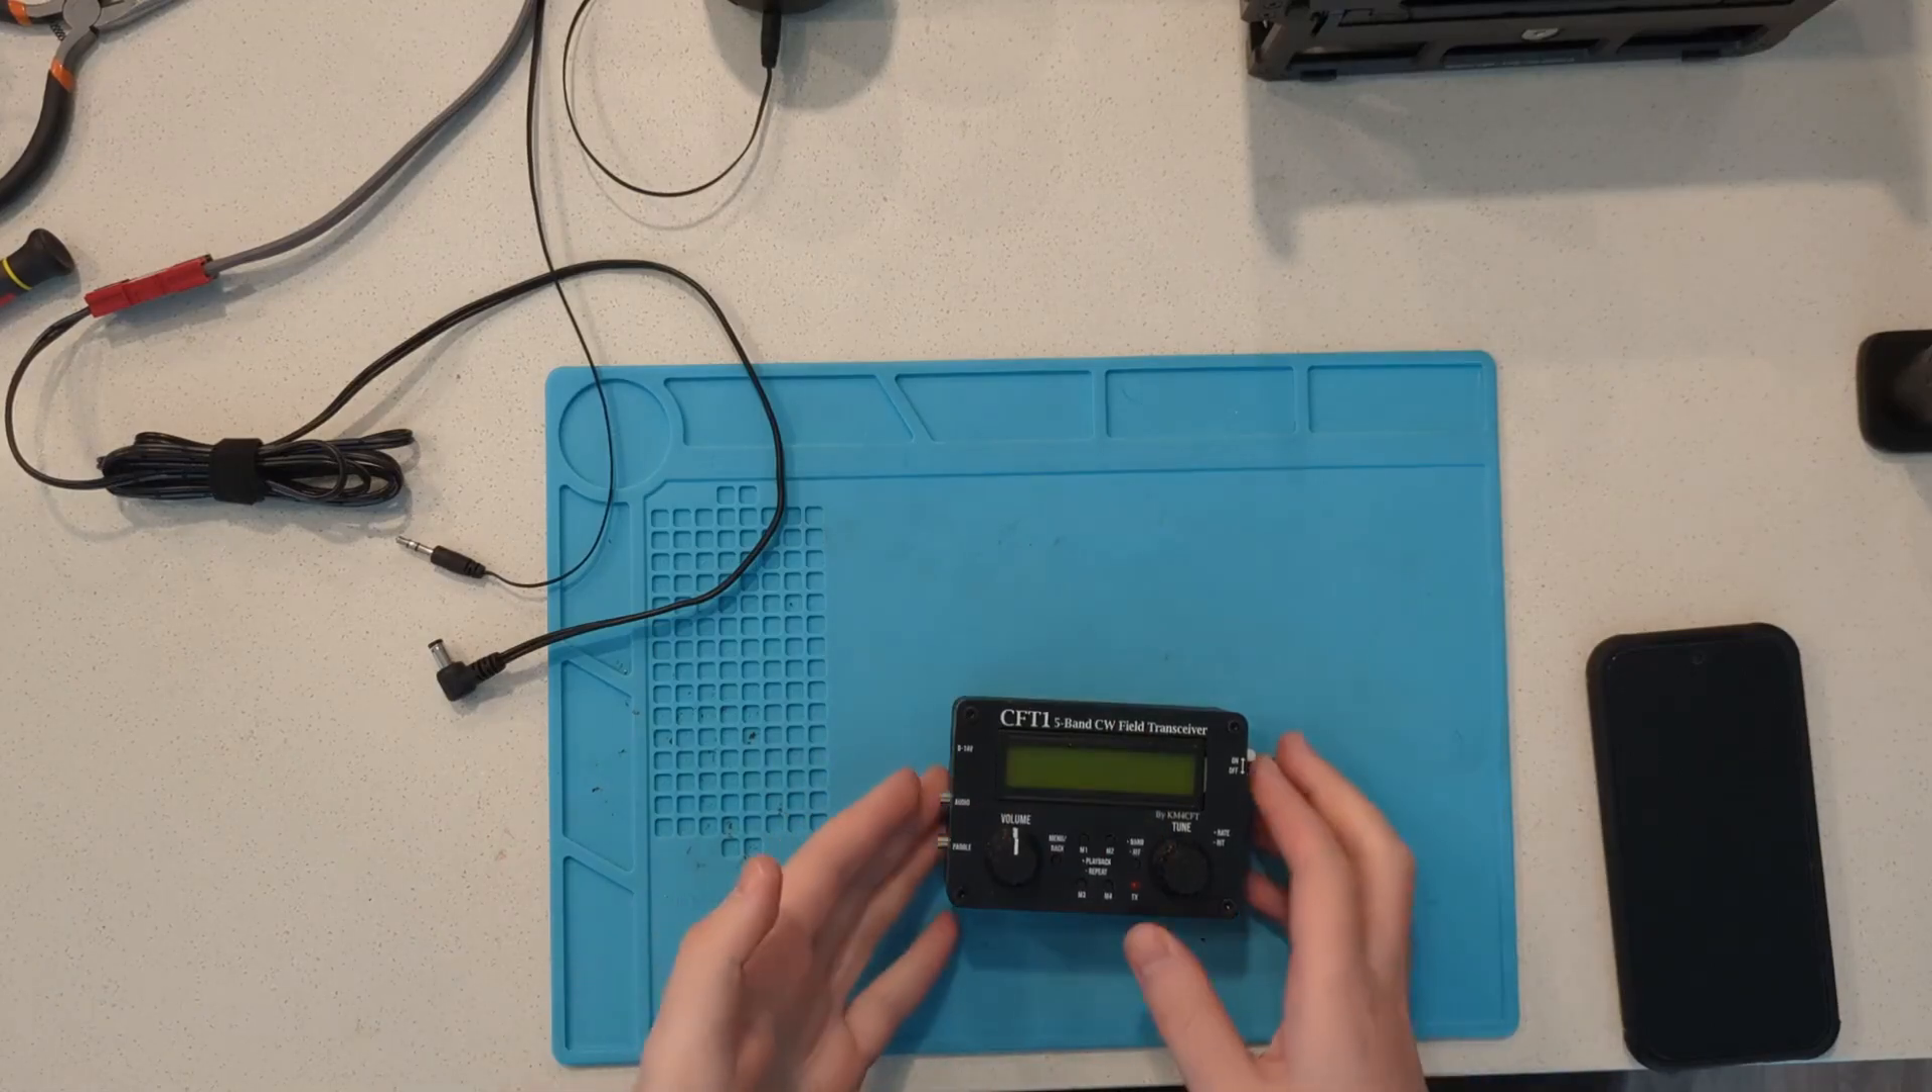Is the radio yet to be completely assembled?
No.